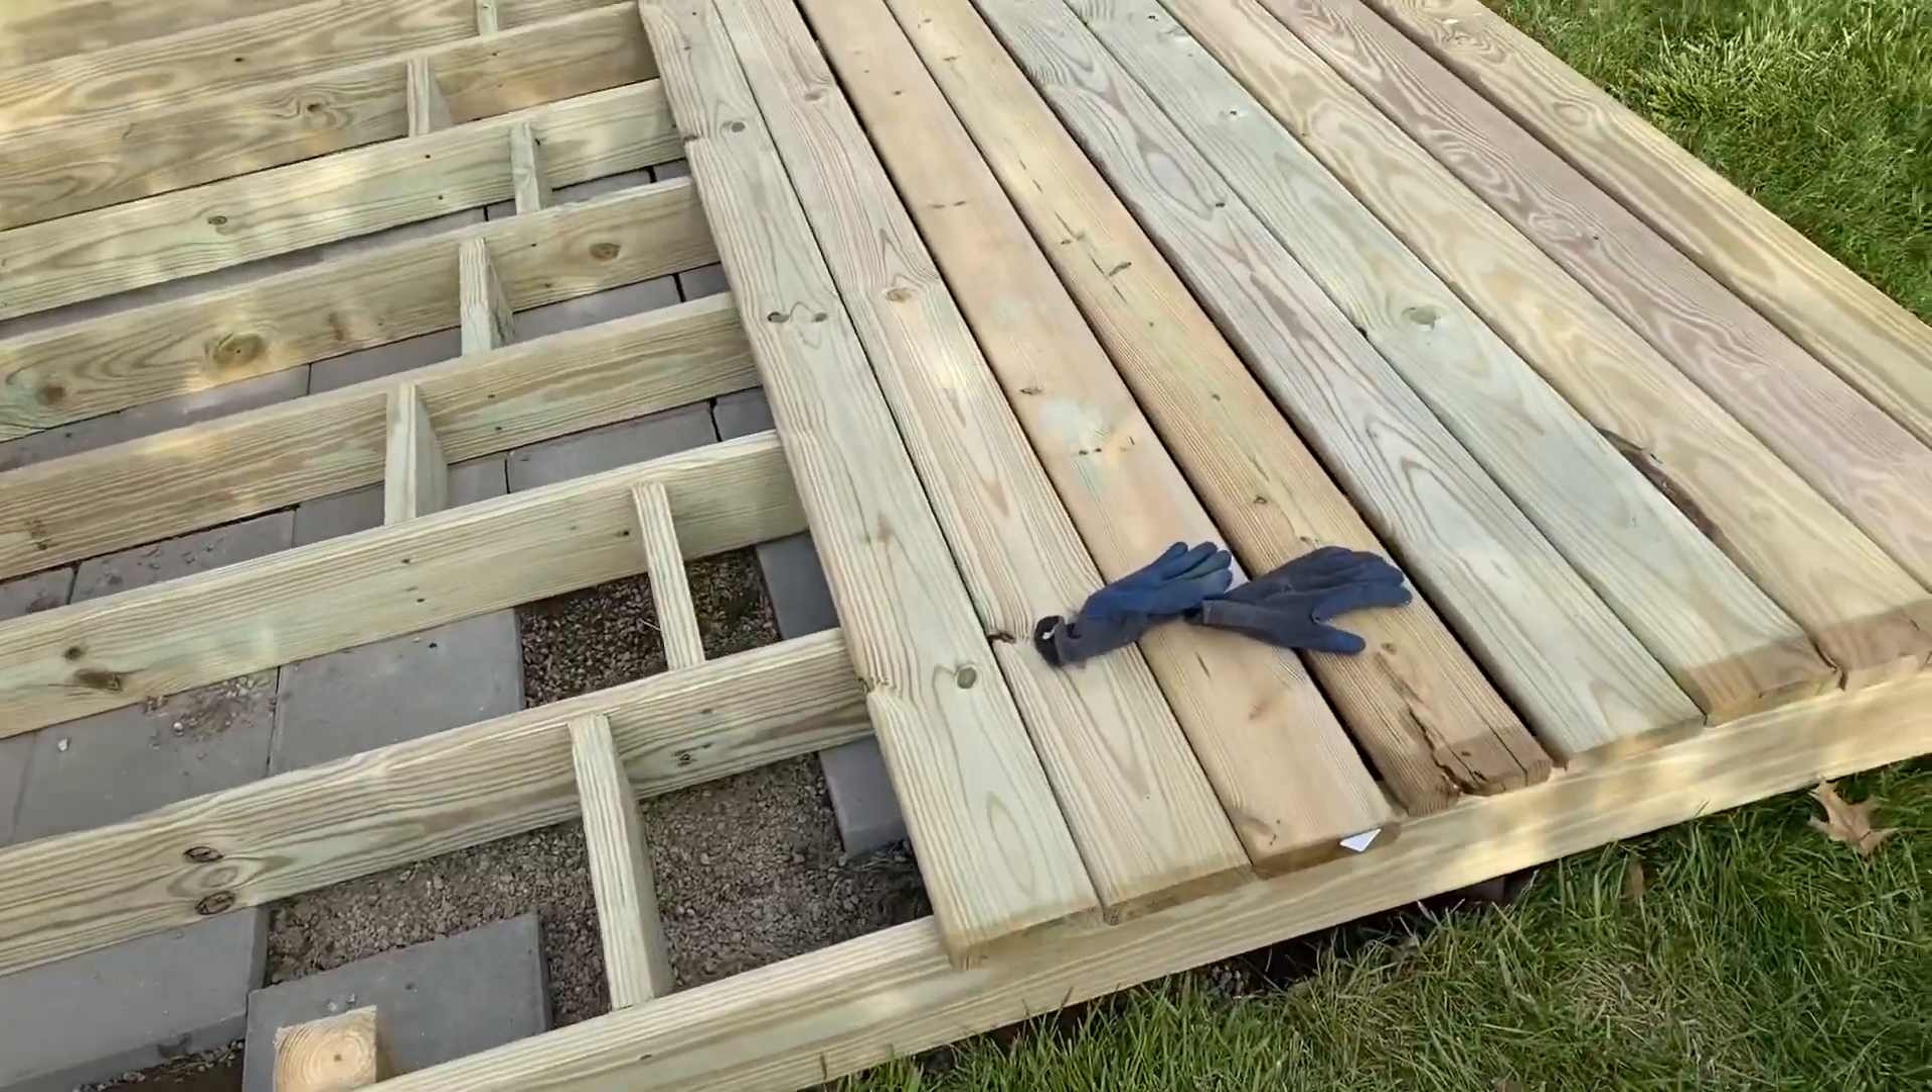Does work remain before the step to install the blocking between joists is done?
No.